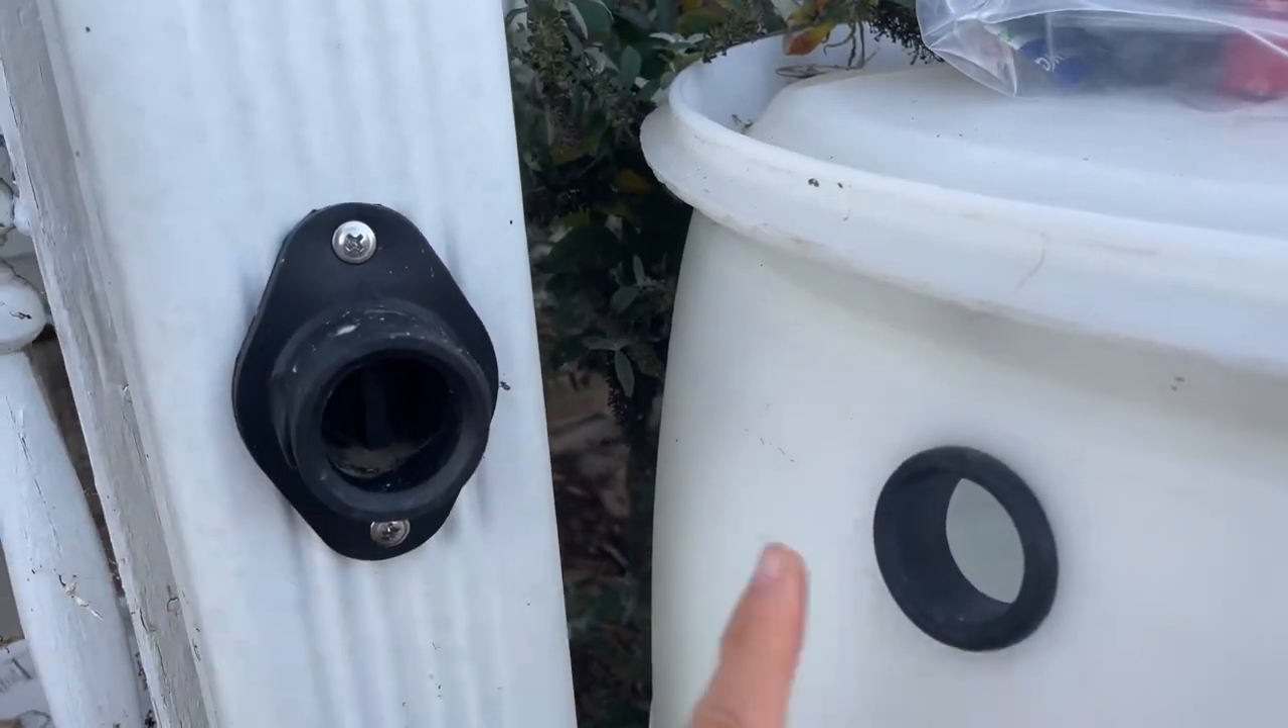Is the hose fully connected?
No.